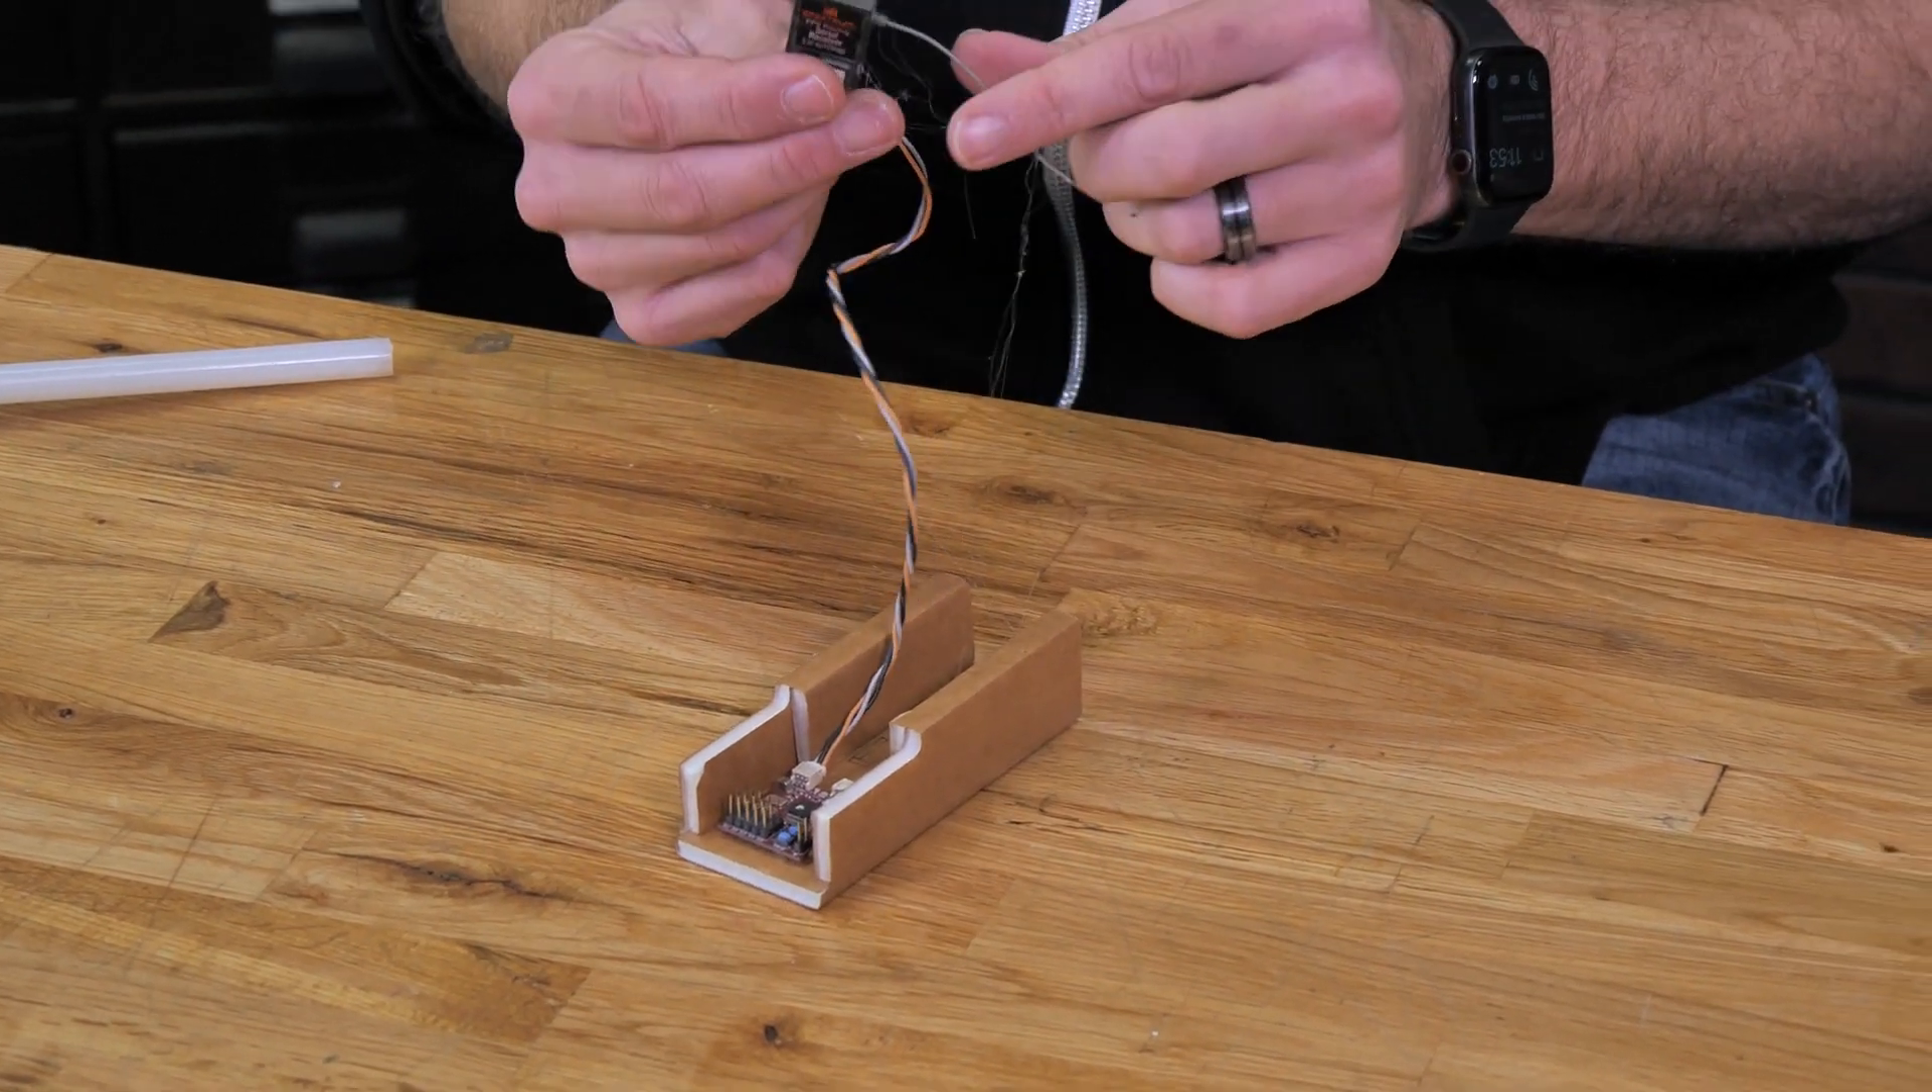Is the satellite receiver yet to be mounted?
Yes.